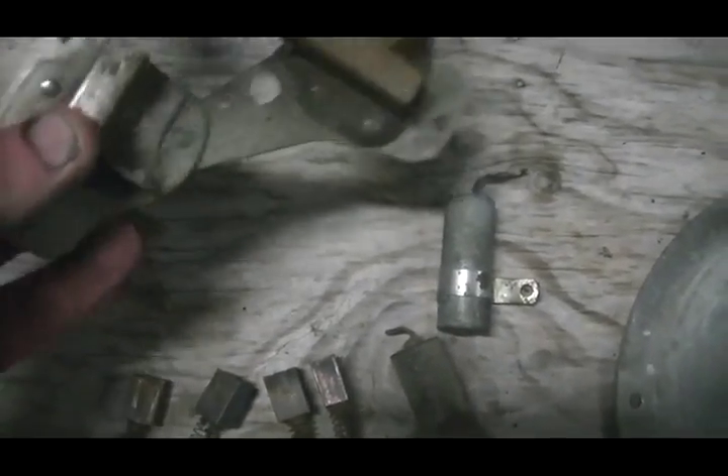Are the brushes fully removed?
Yes.